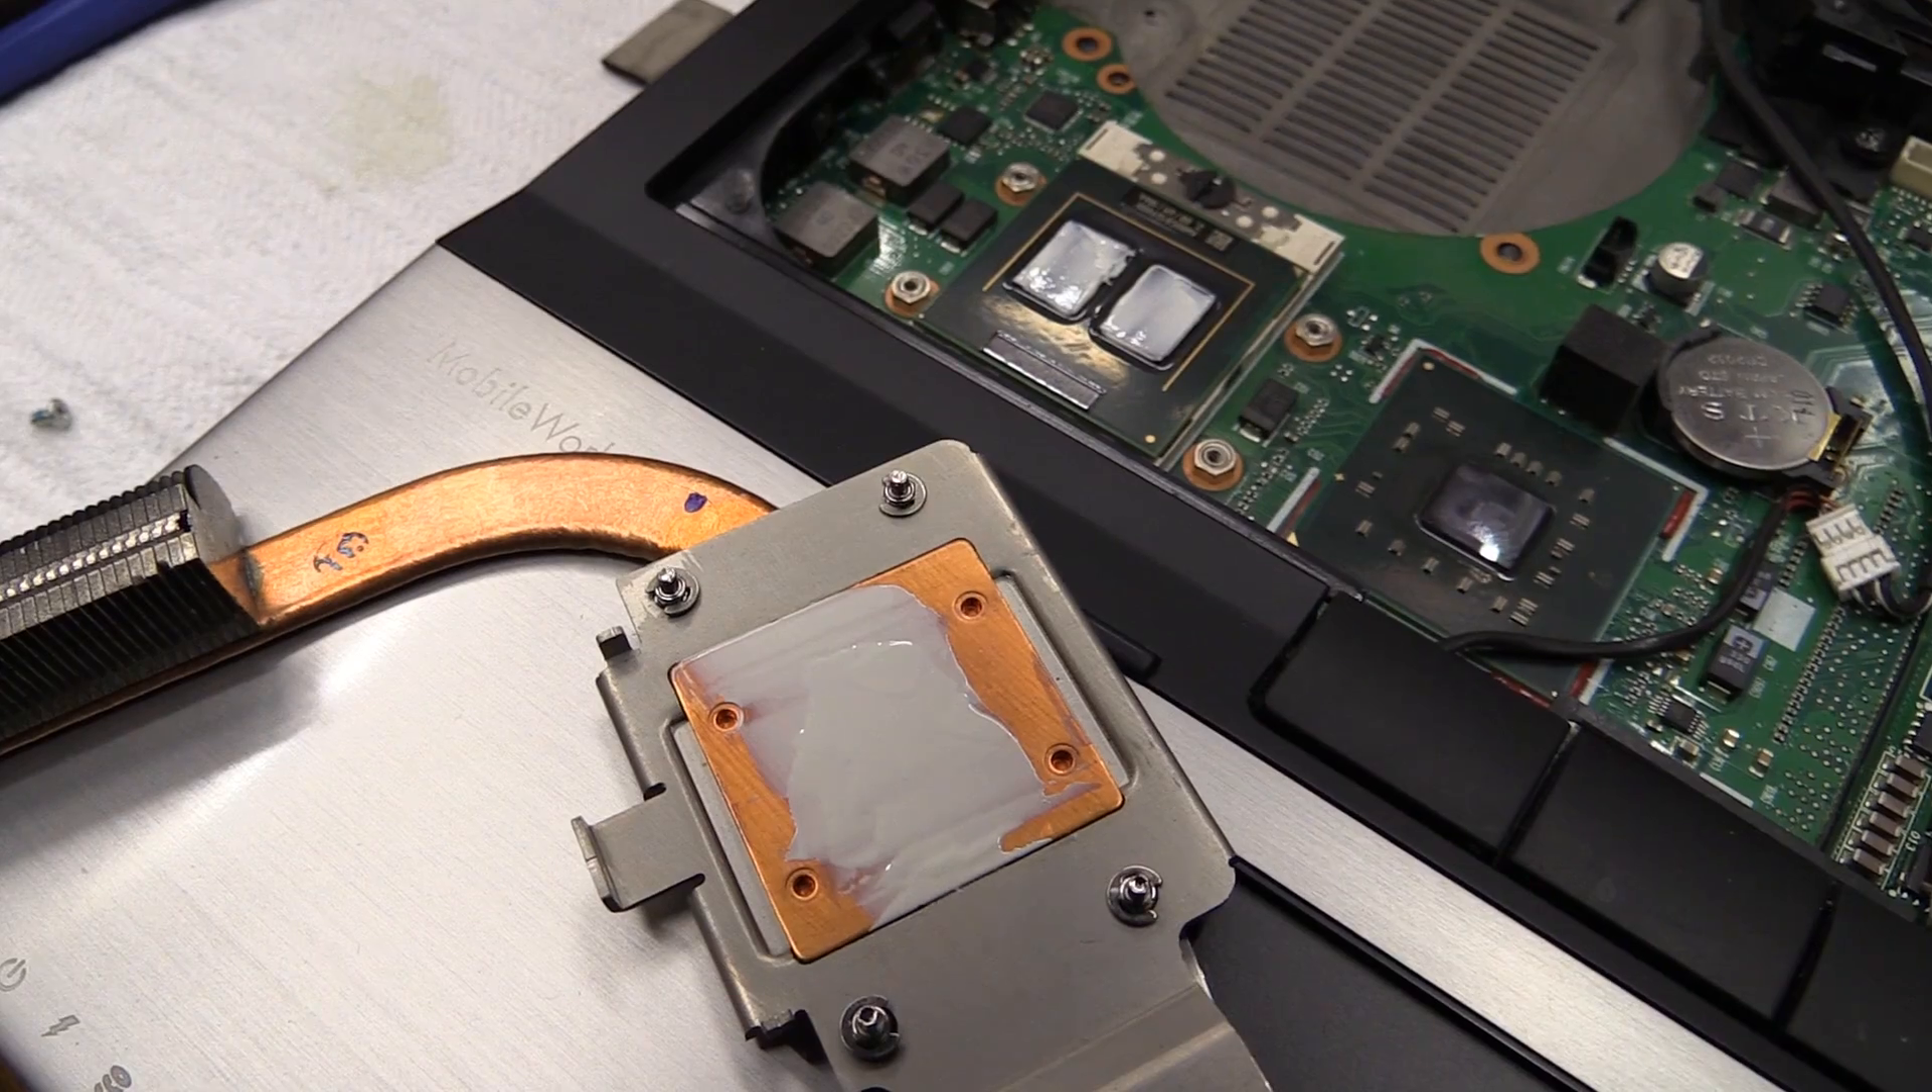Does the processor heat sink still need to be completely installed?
Yes.